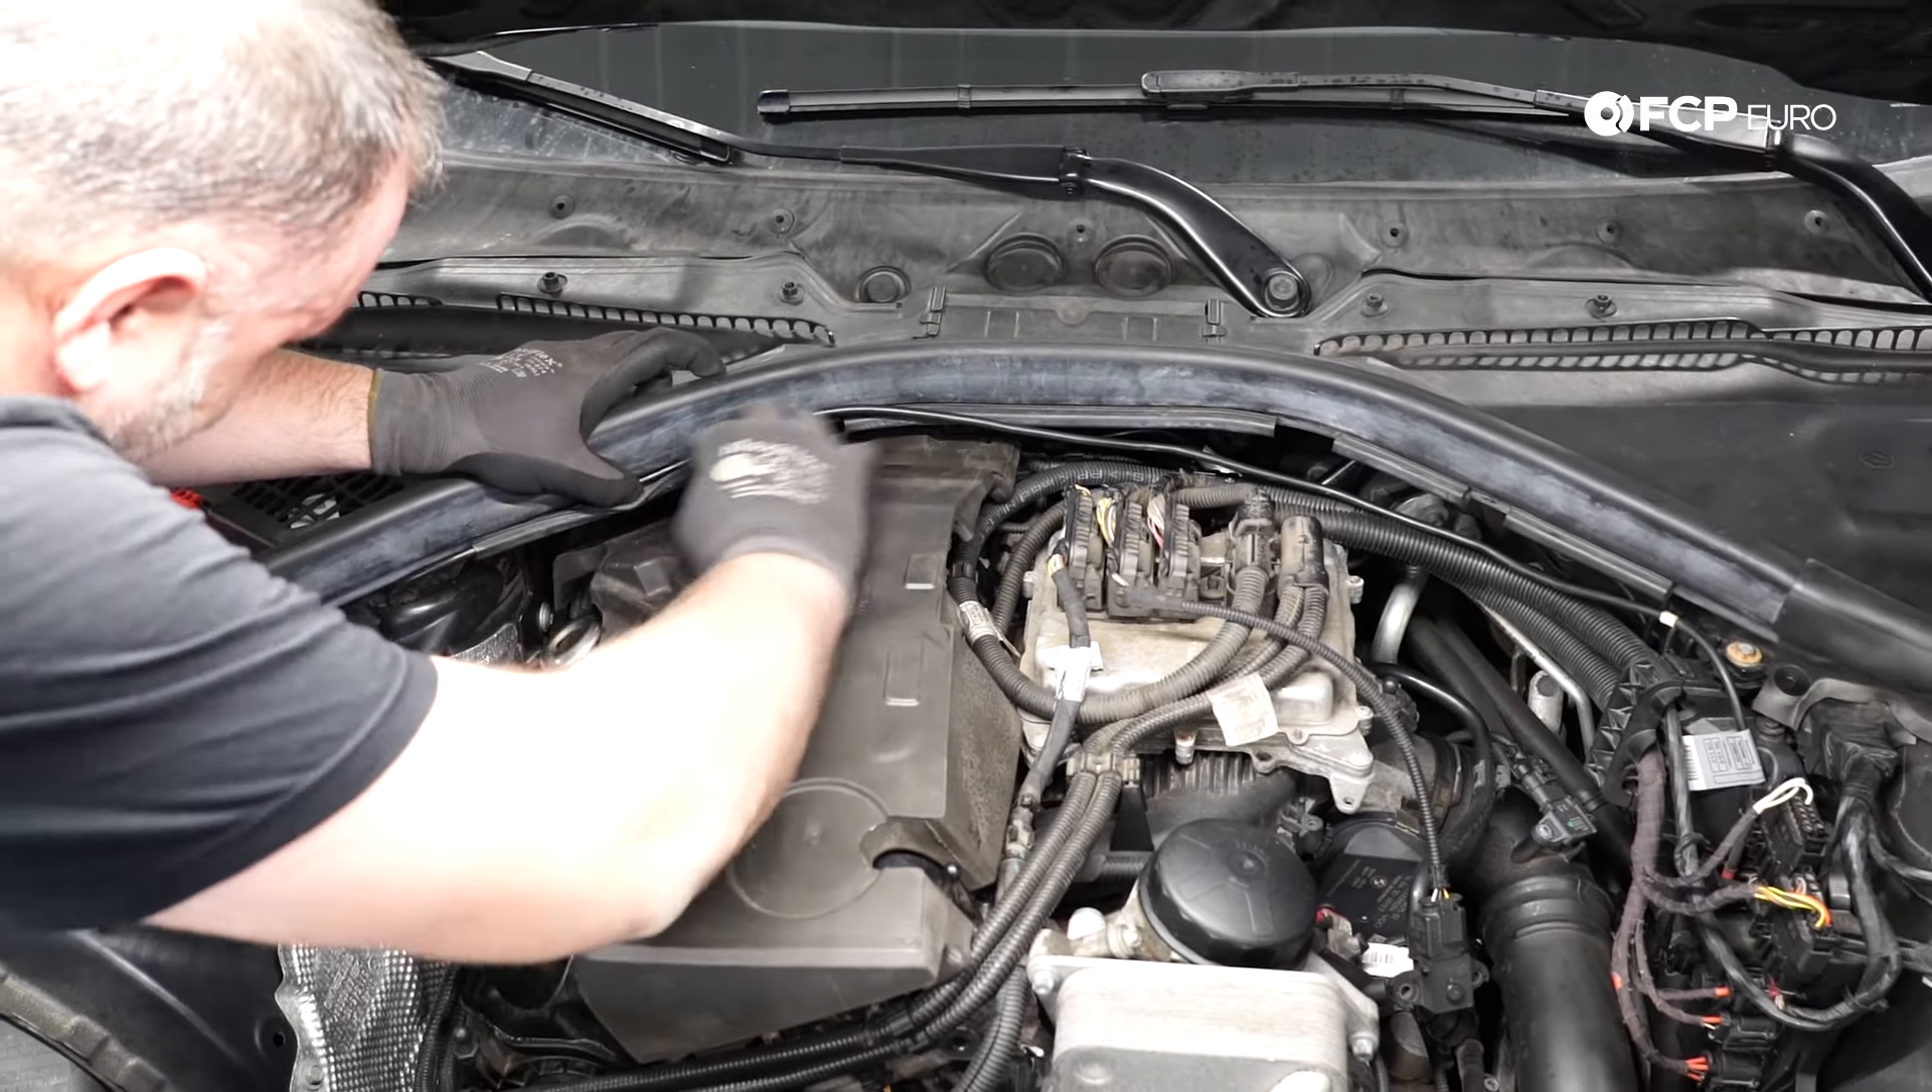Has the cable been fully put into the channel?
No.